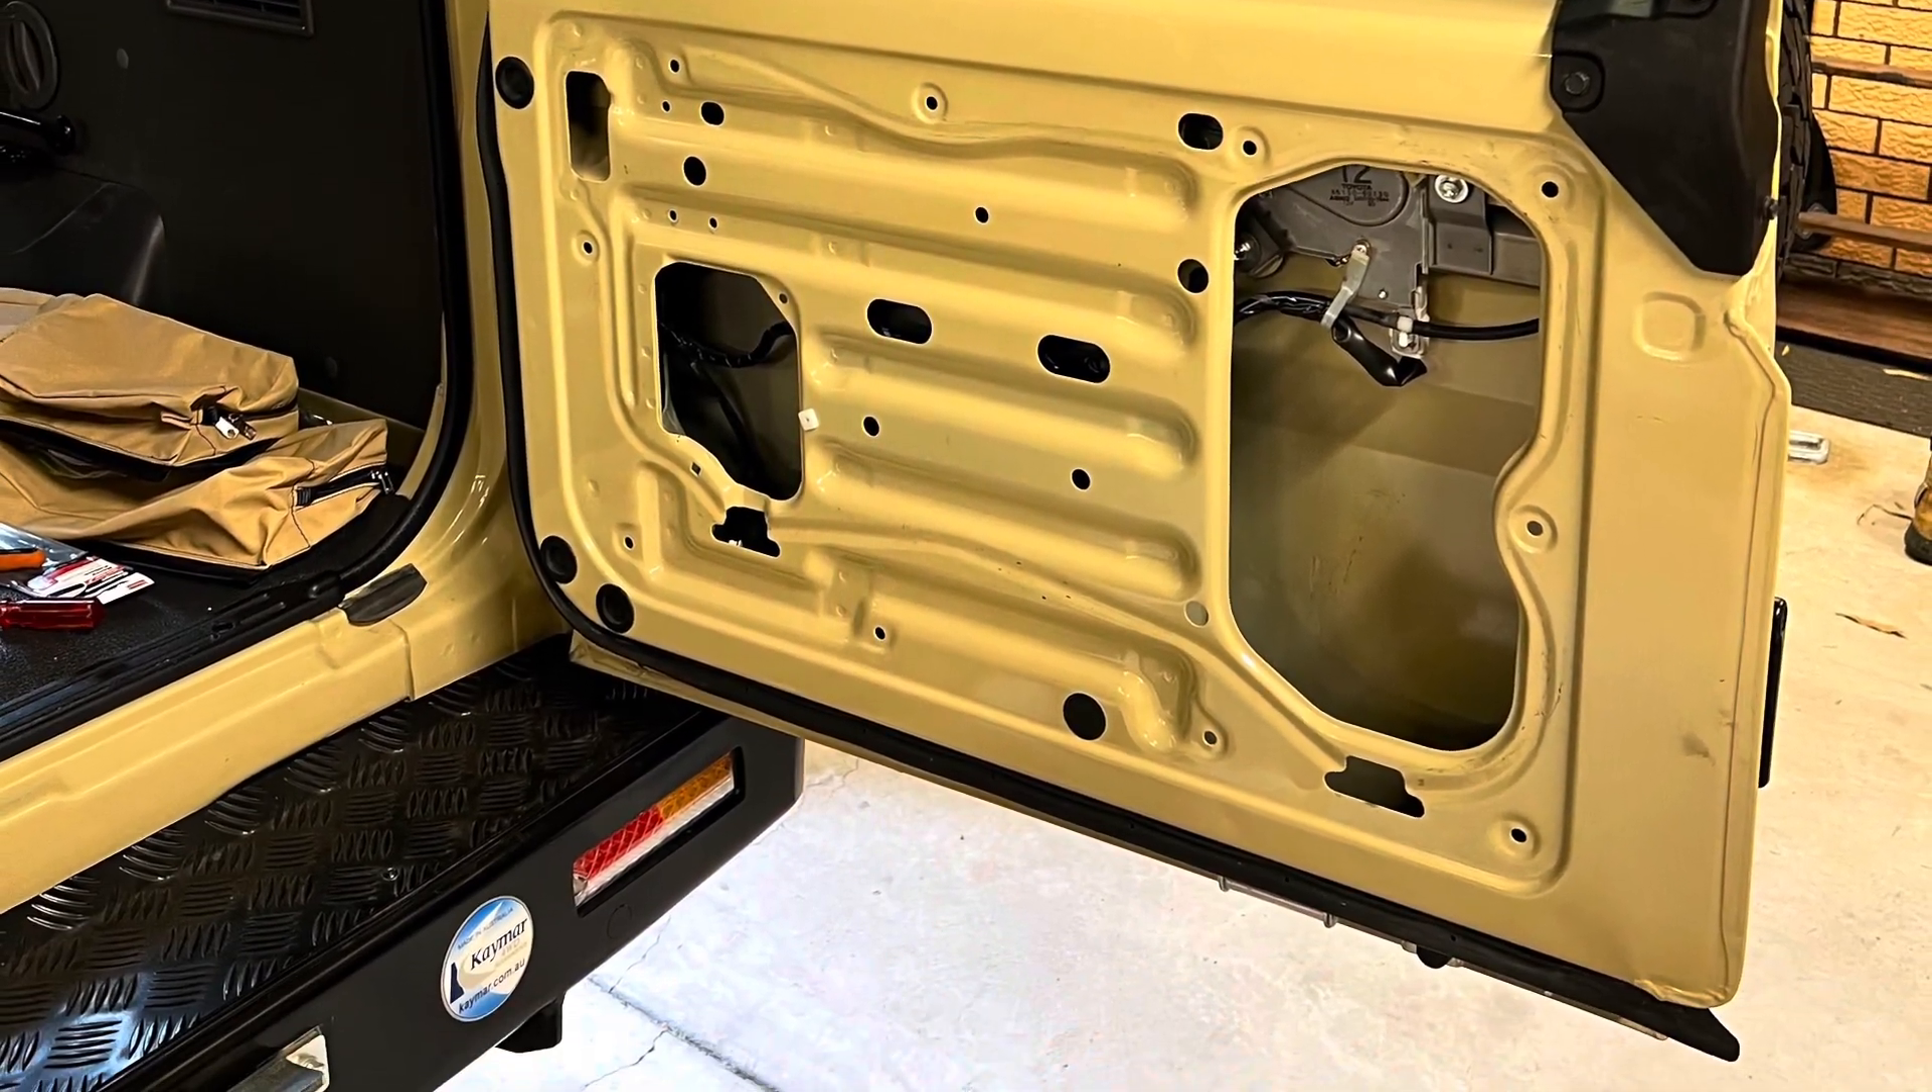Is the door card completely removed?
Yes.